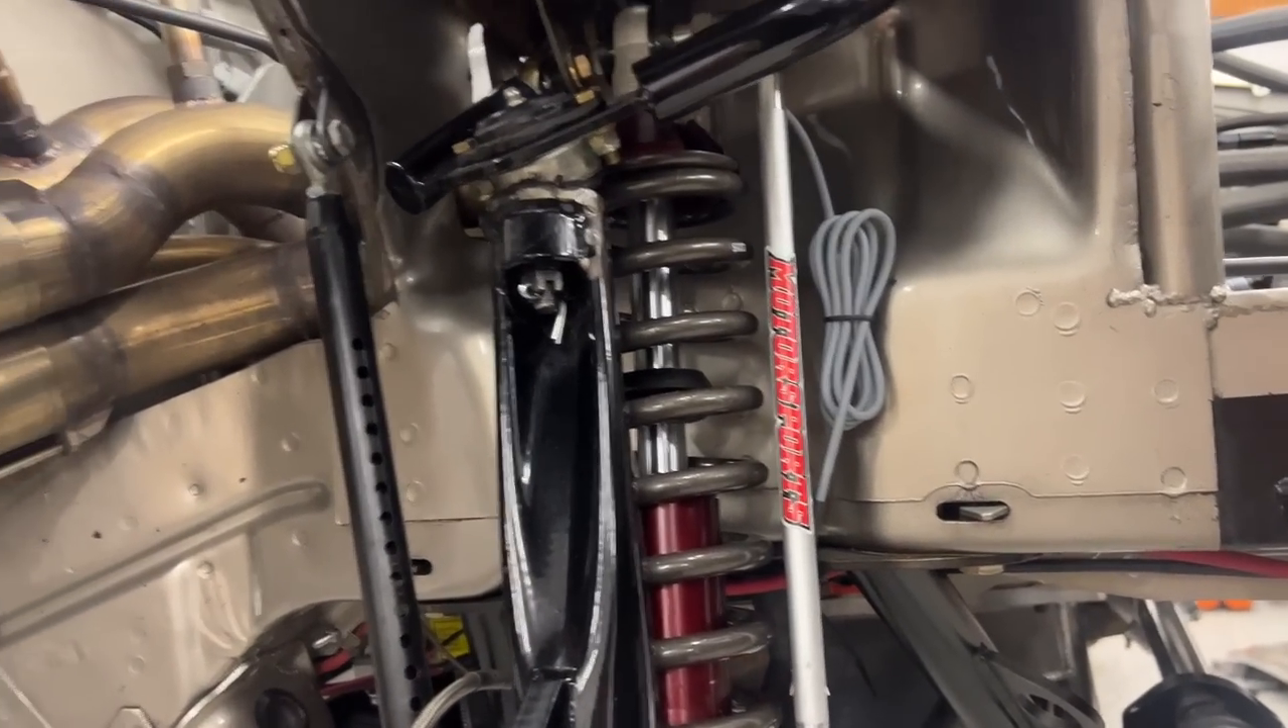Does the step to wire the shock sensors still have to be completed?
Yes.